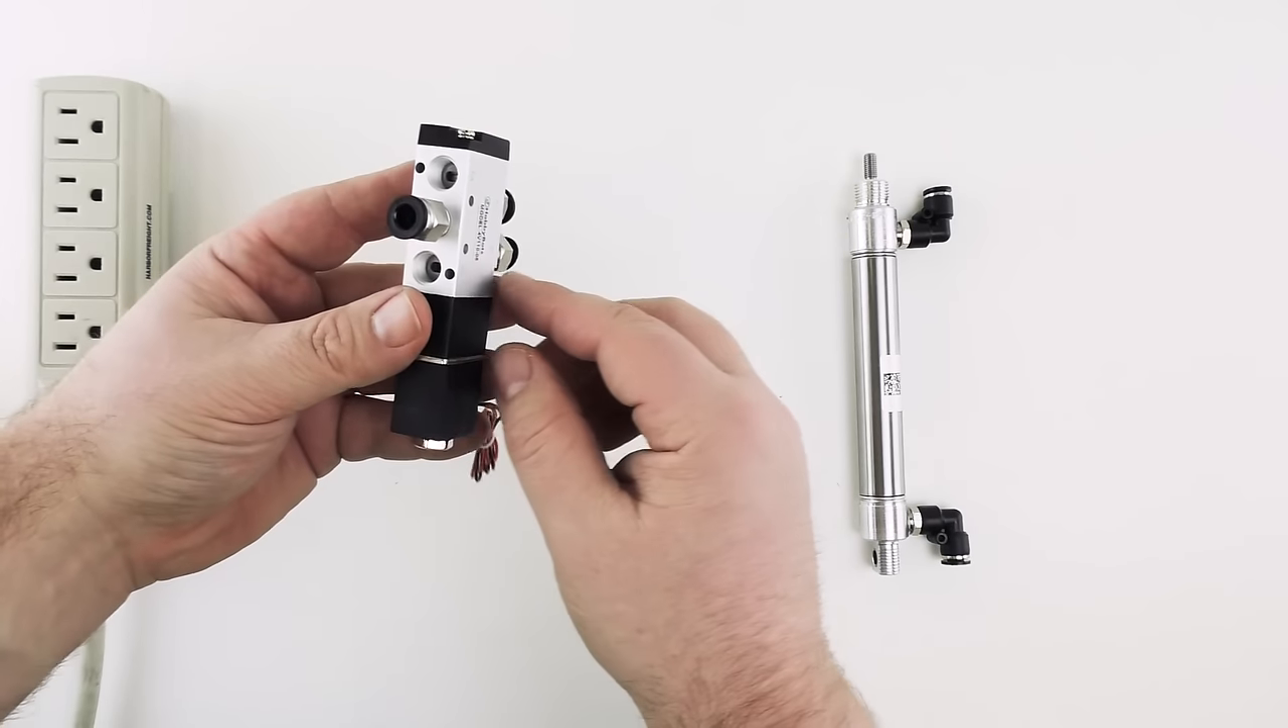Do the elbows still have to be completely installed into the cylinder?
No.